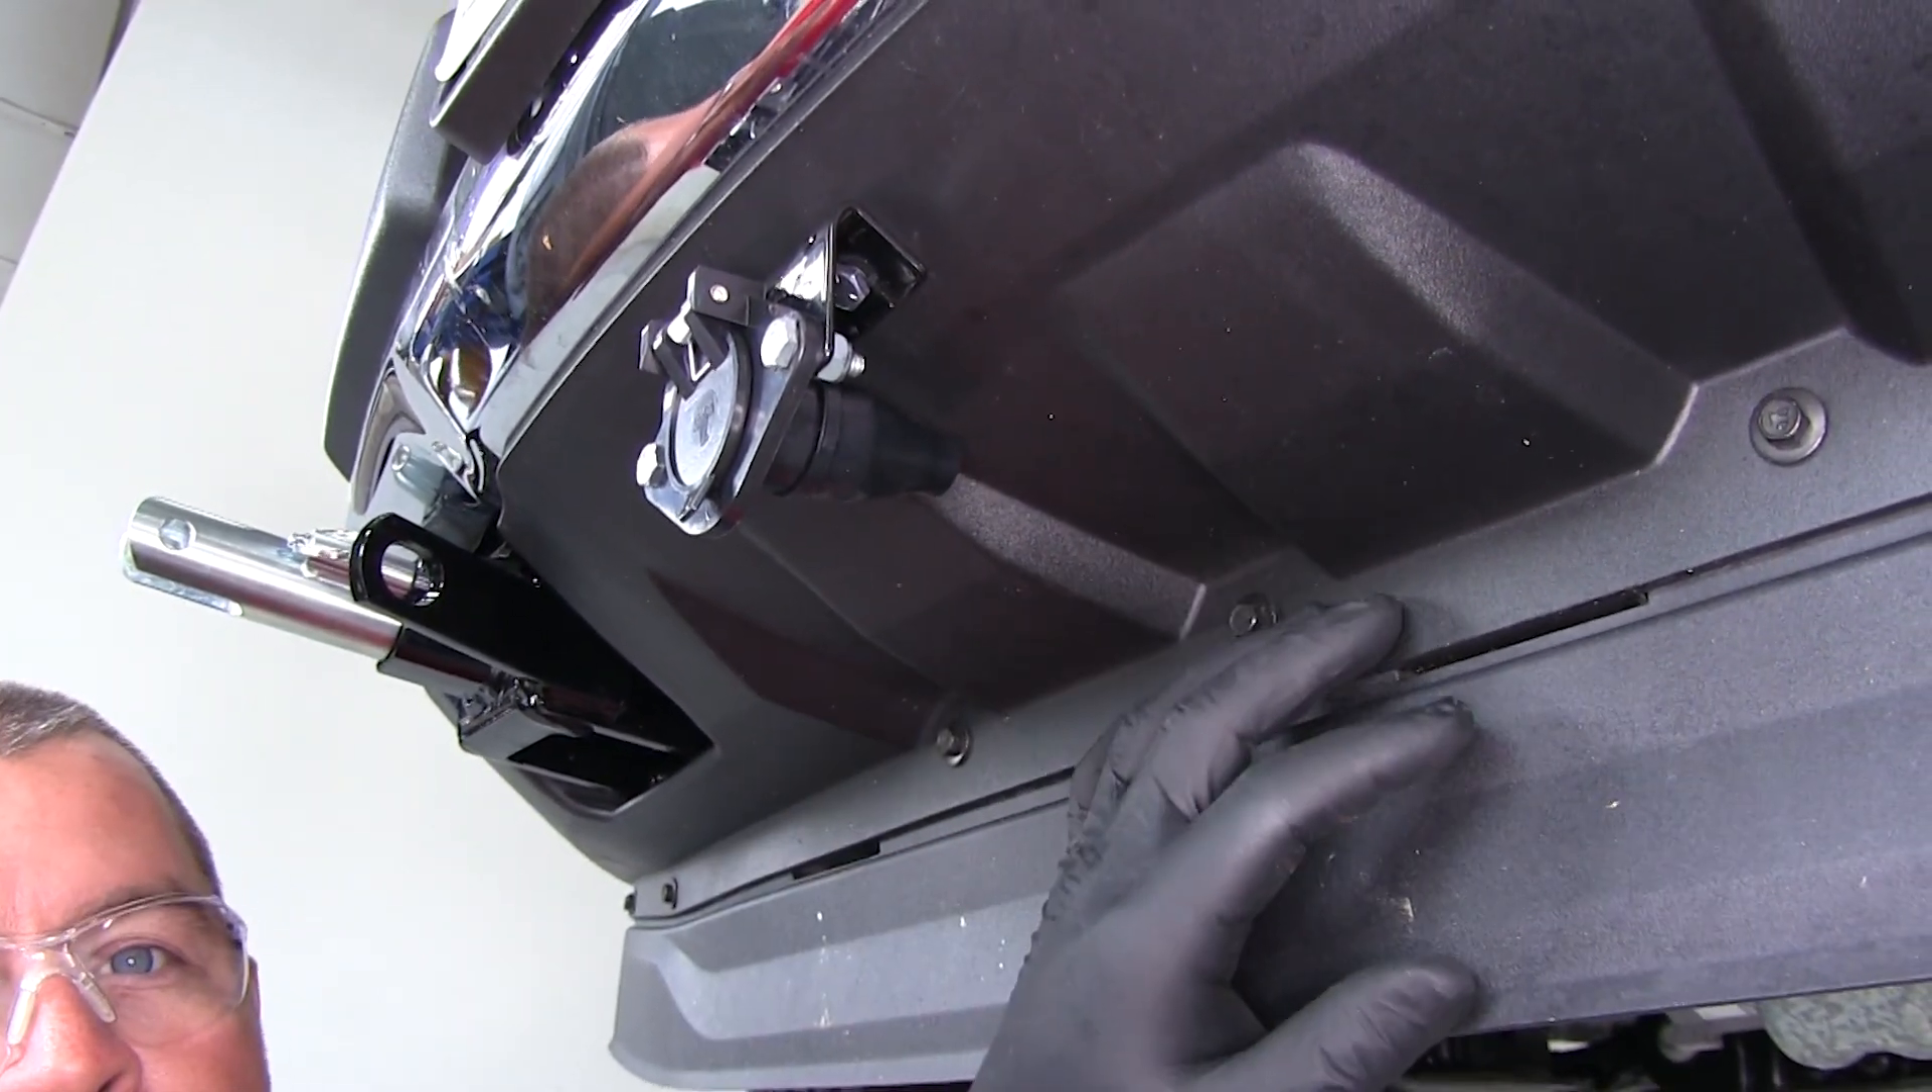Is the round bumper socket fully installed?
Yes.